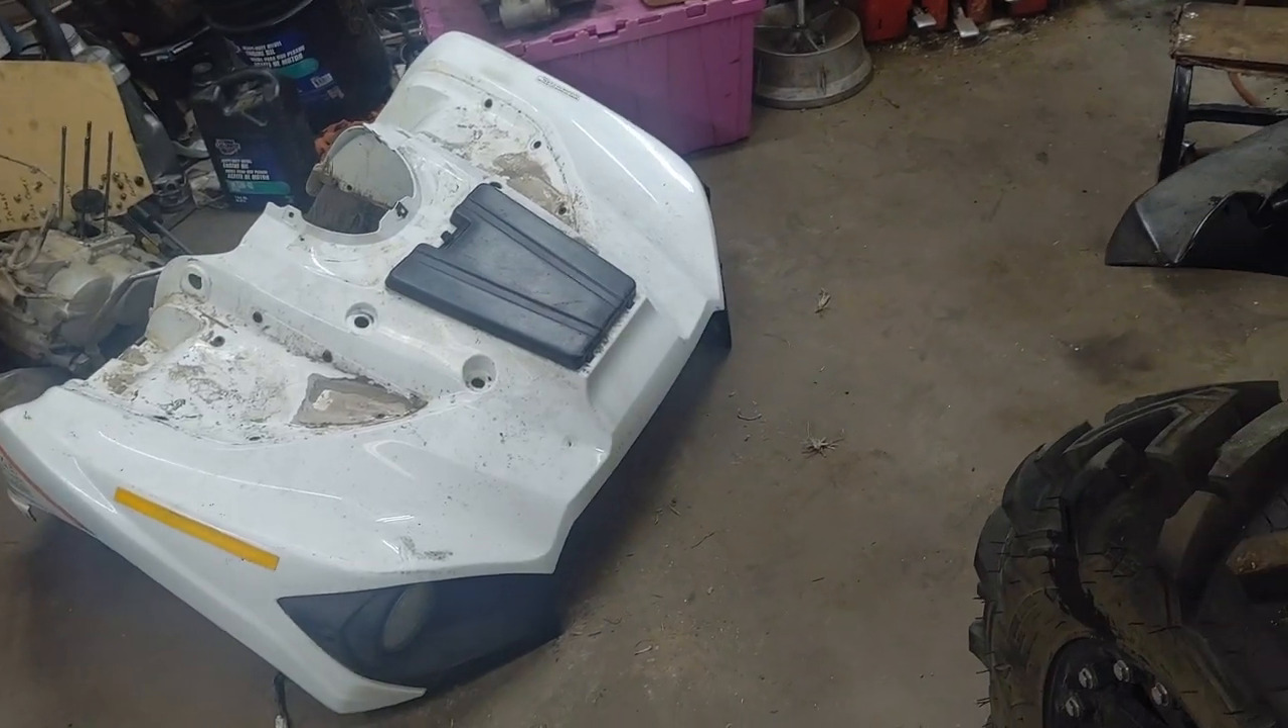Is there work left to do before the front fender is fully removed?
No.